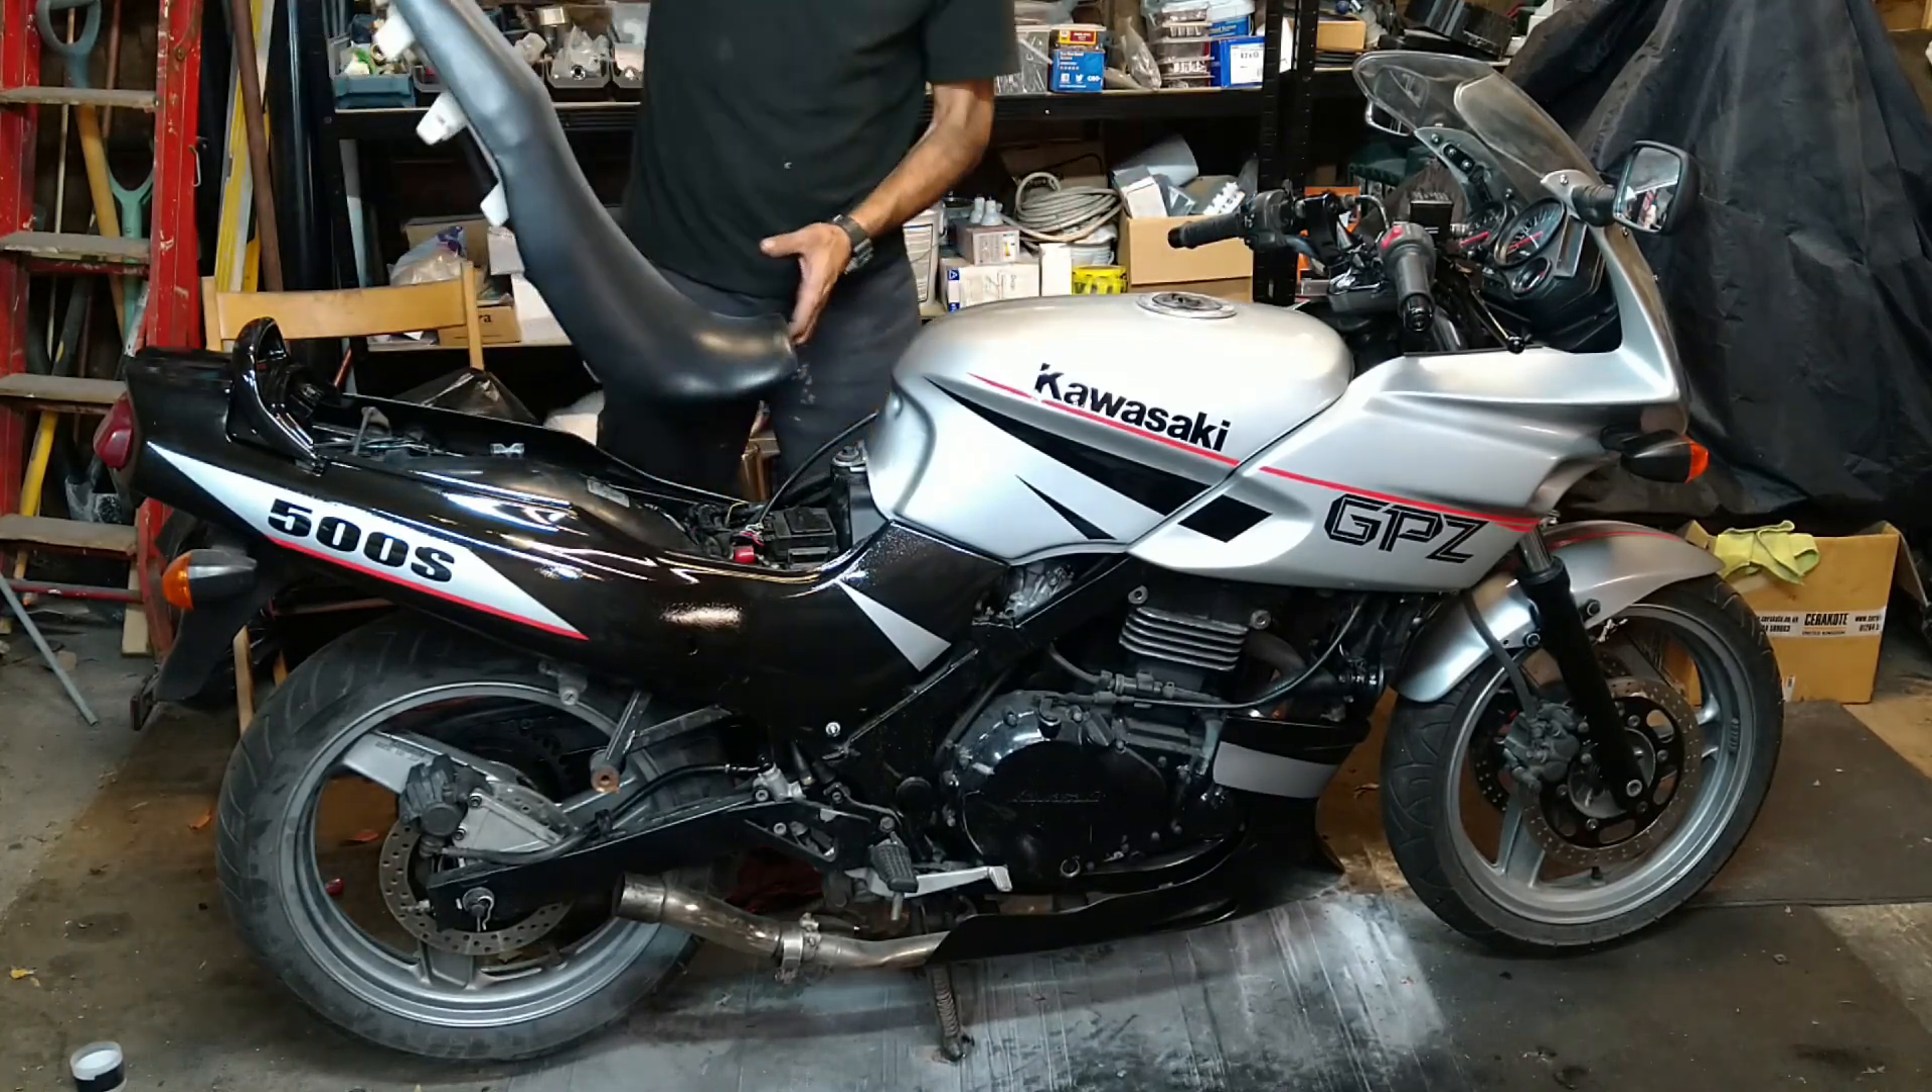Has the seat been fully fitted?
No.